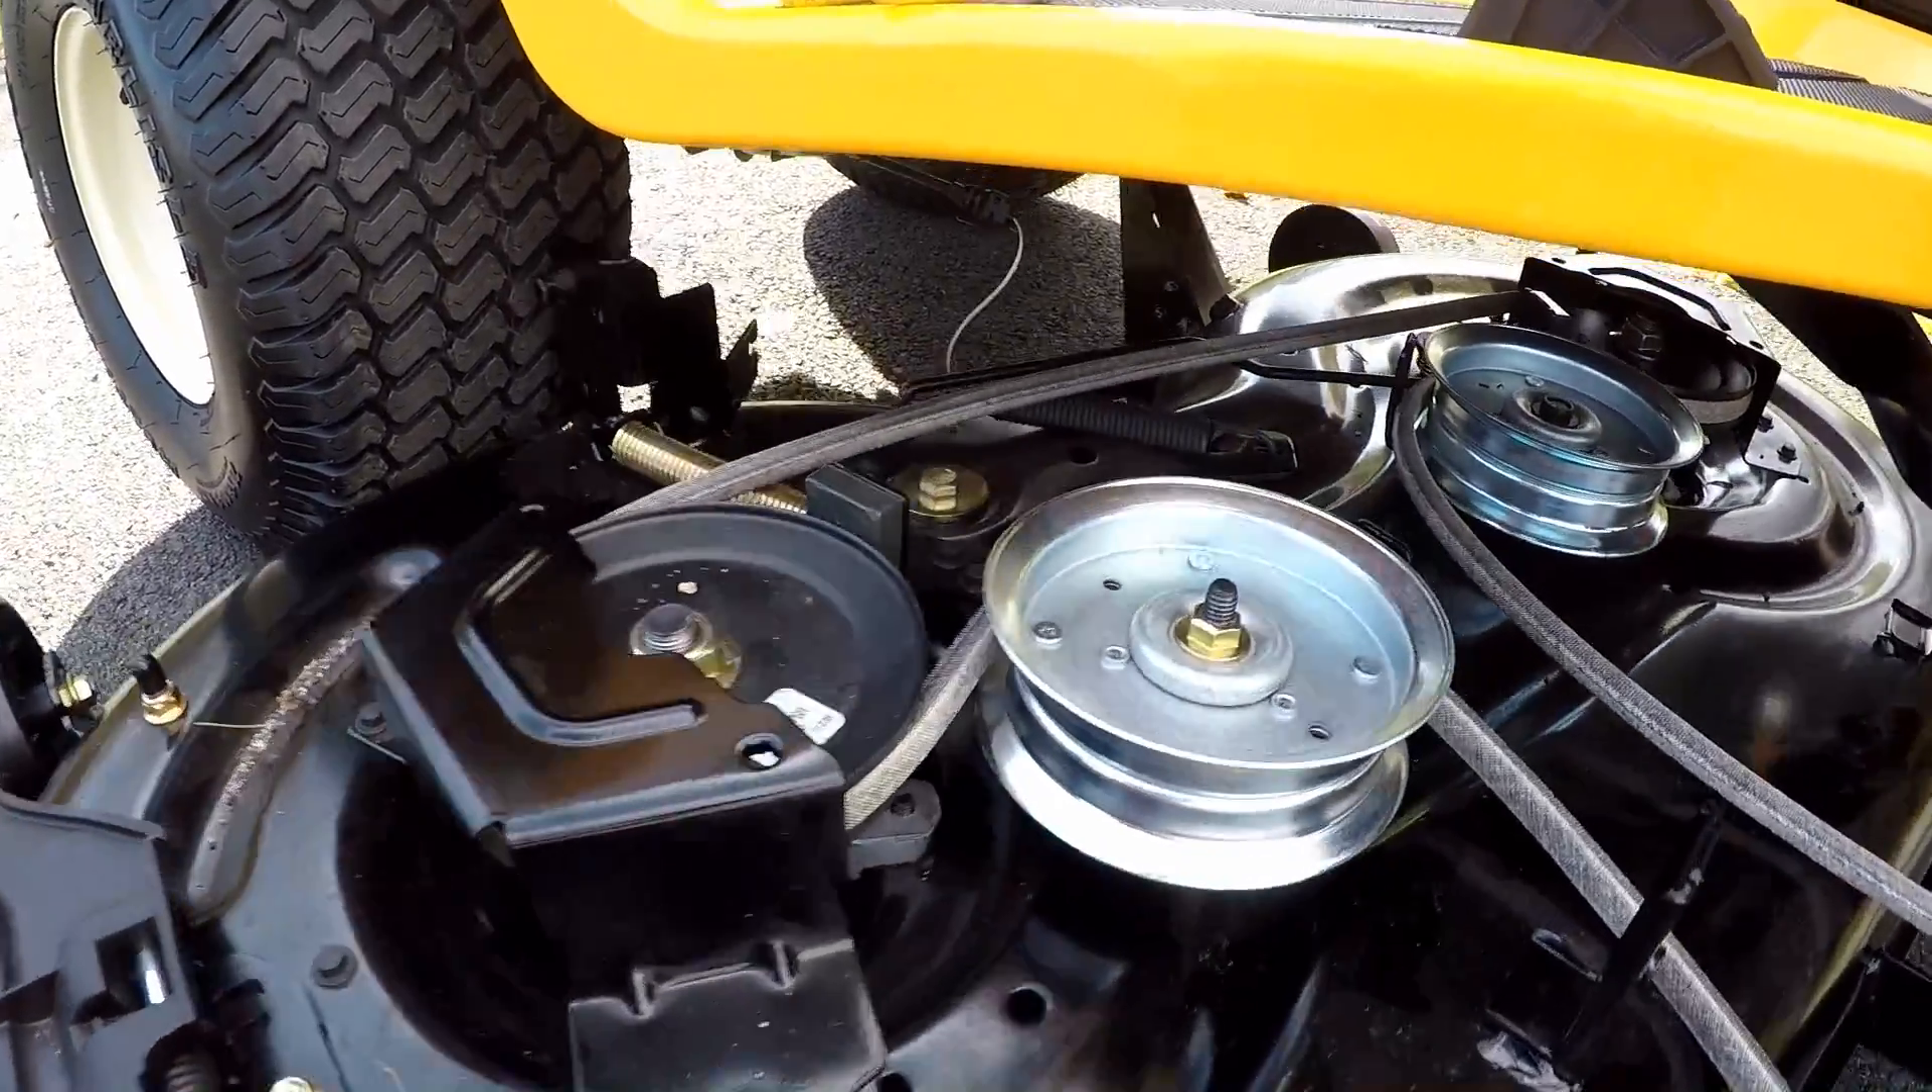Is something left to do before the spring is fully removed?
Yes.